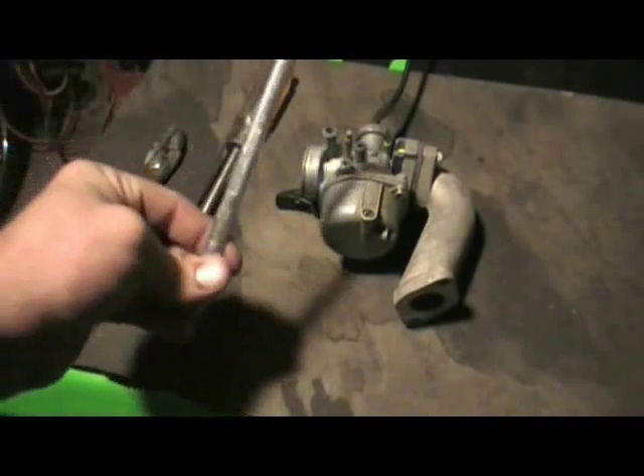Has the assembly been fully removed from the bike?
Yes.